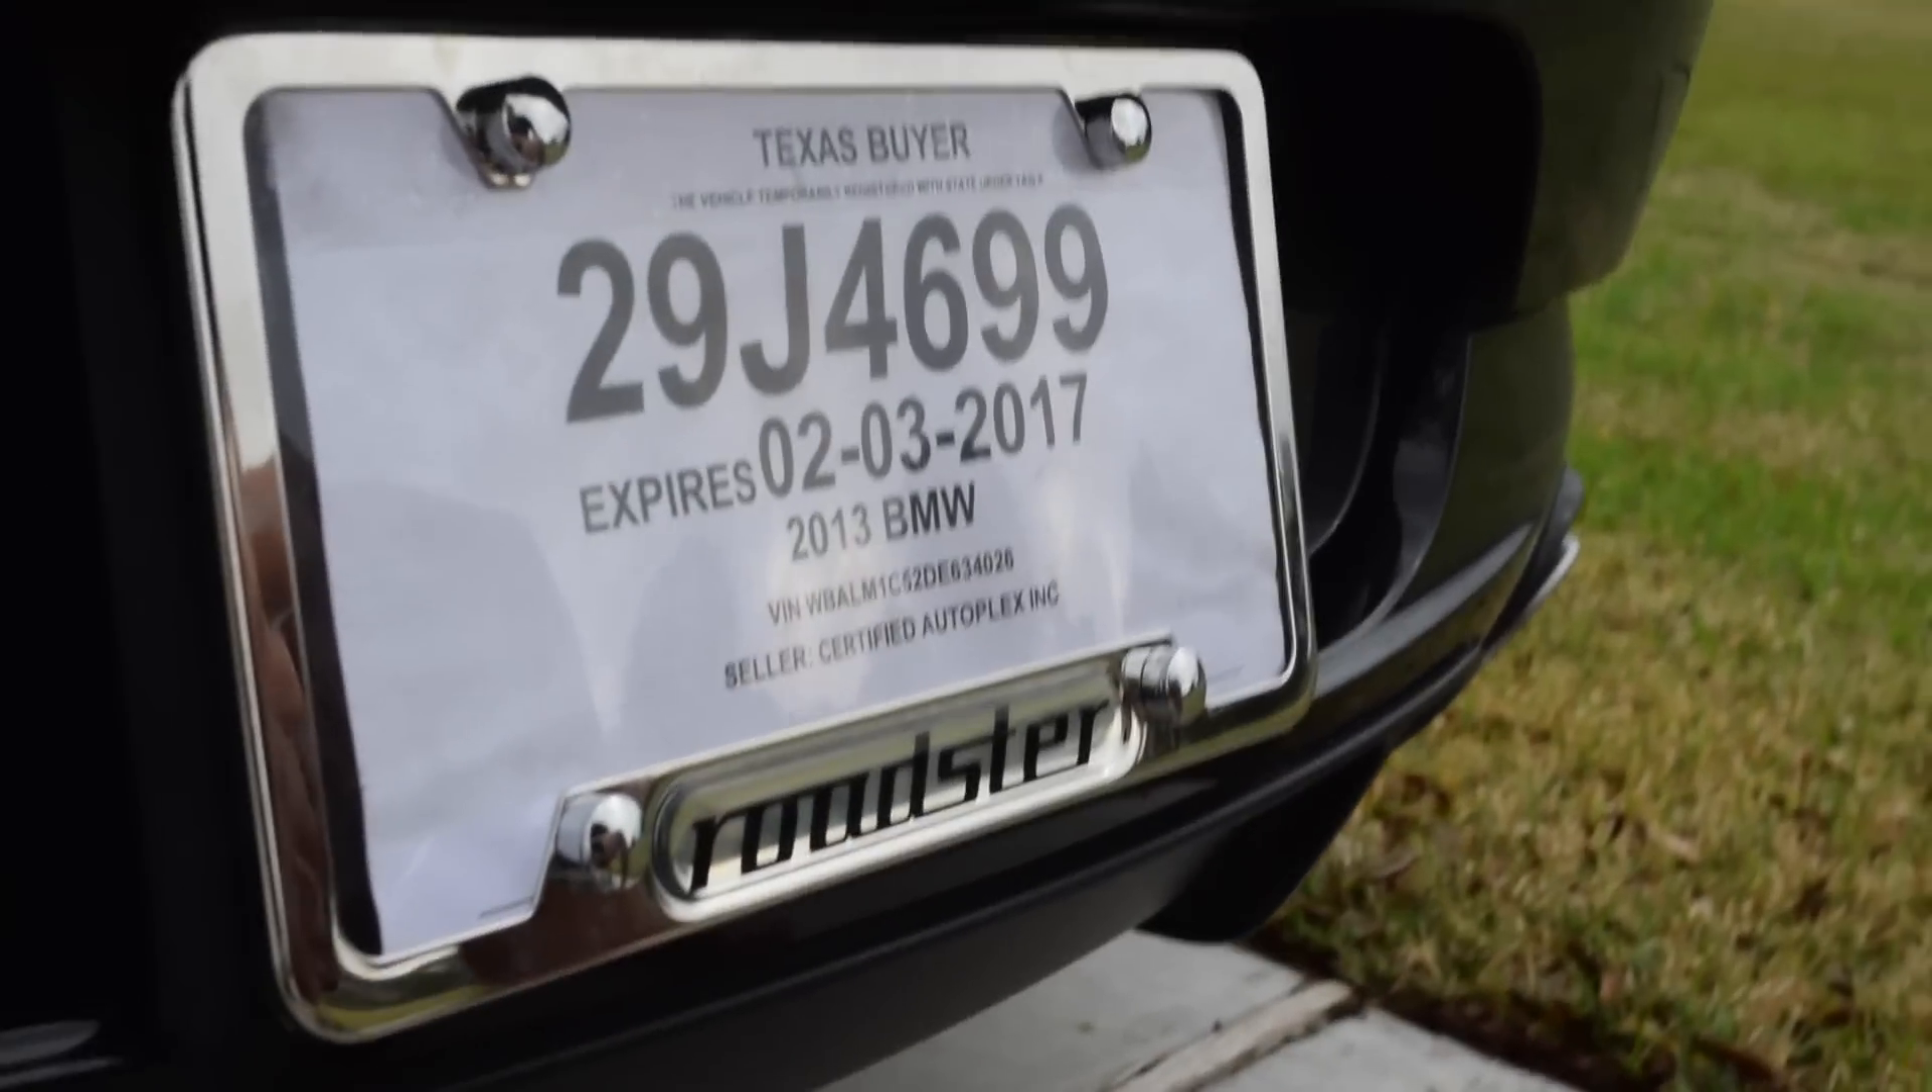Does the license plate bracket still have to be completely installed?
No.